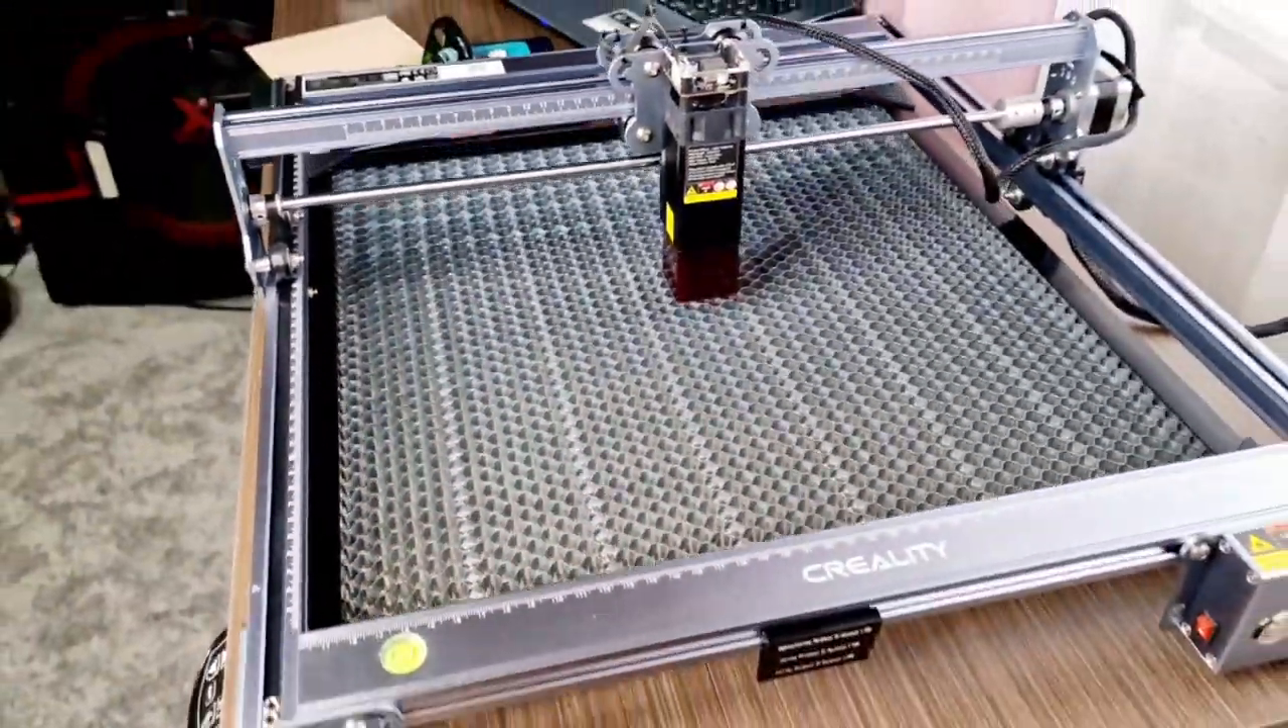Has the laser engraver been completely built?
Yes.